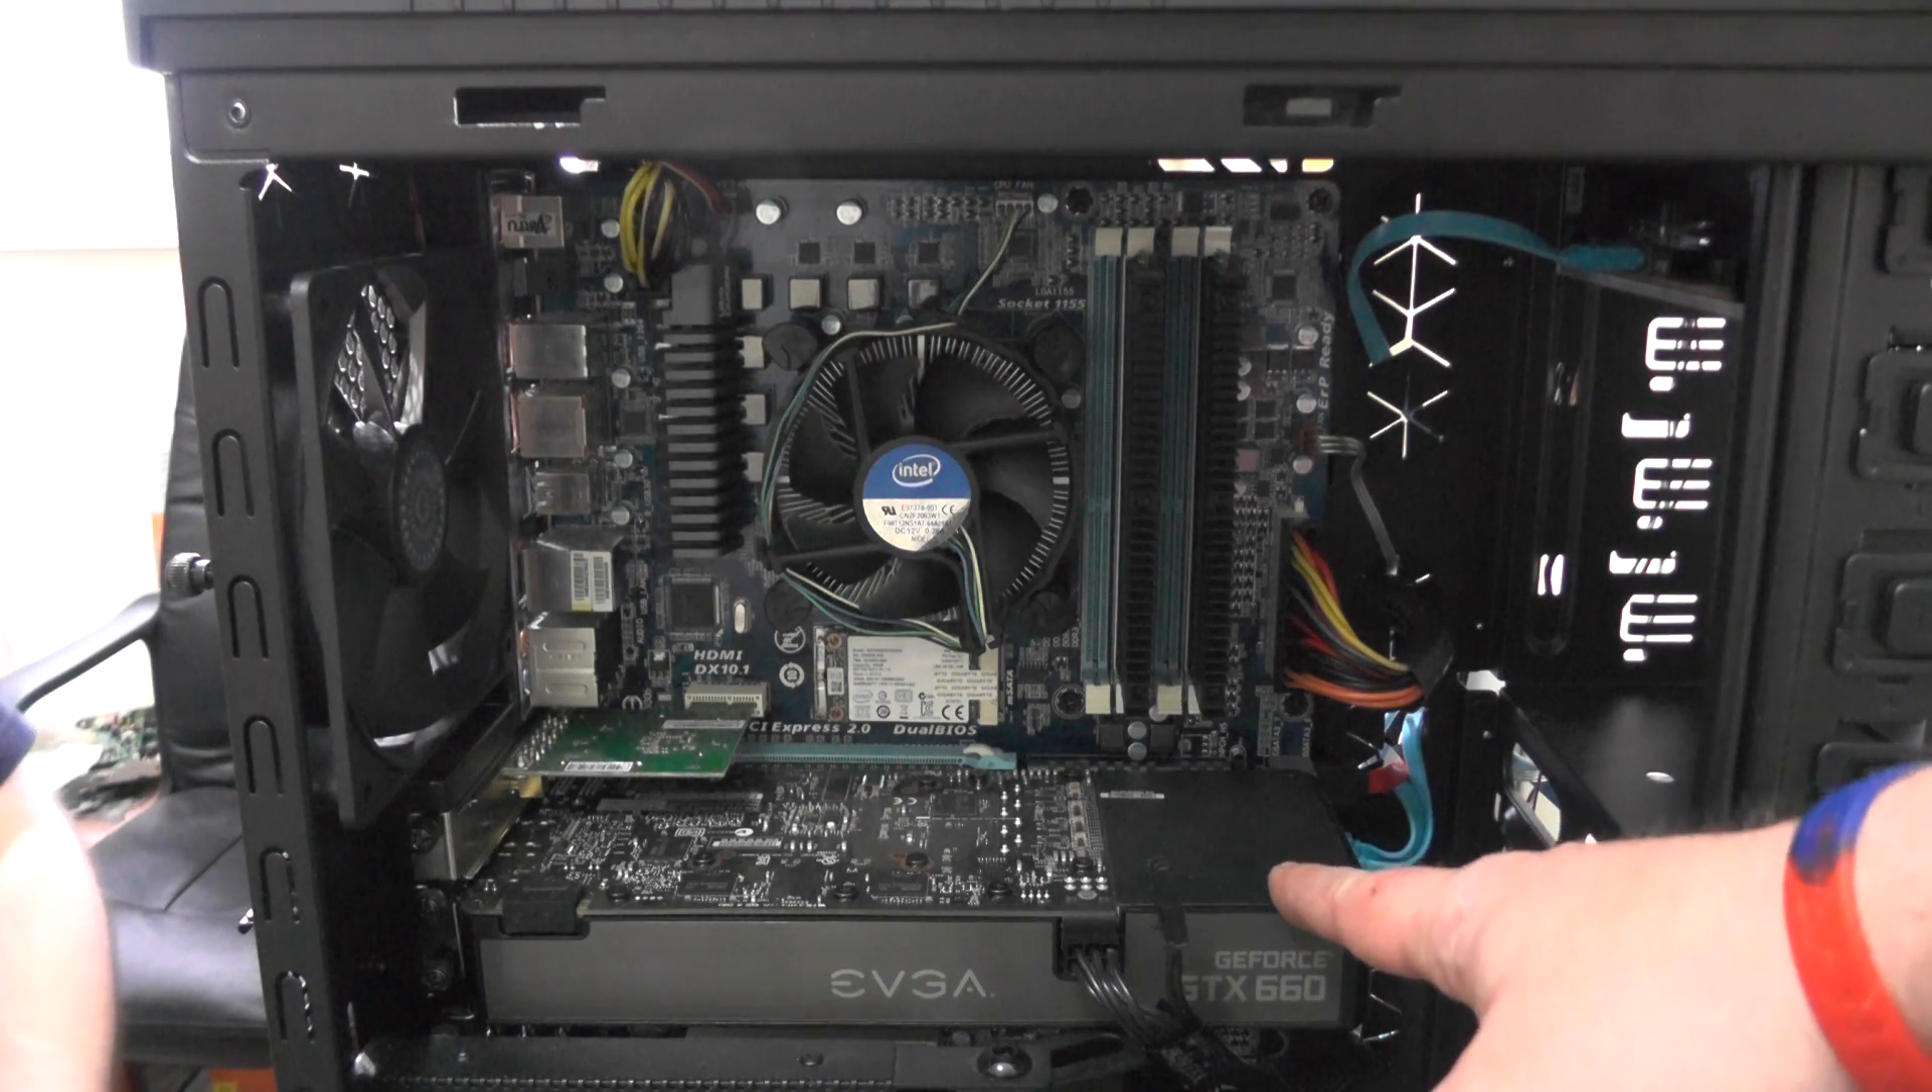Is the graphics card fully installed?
Yes.